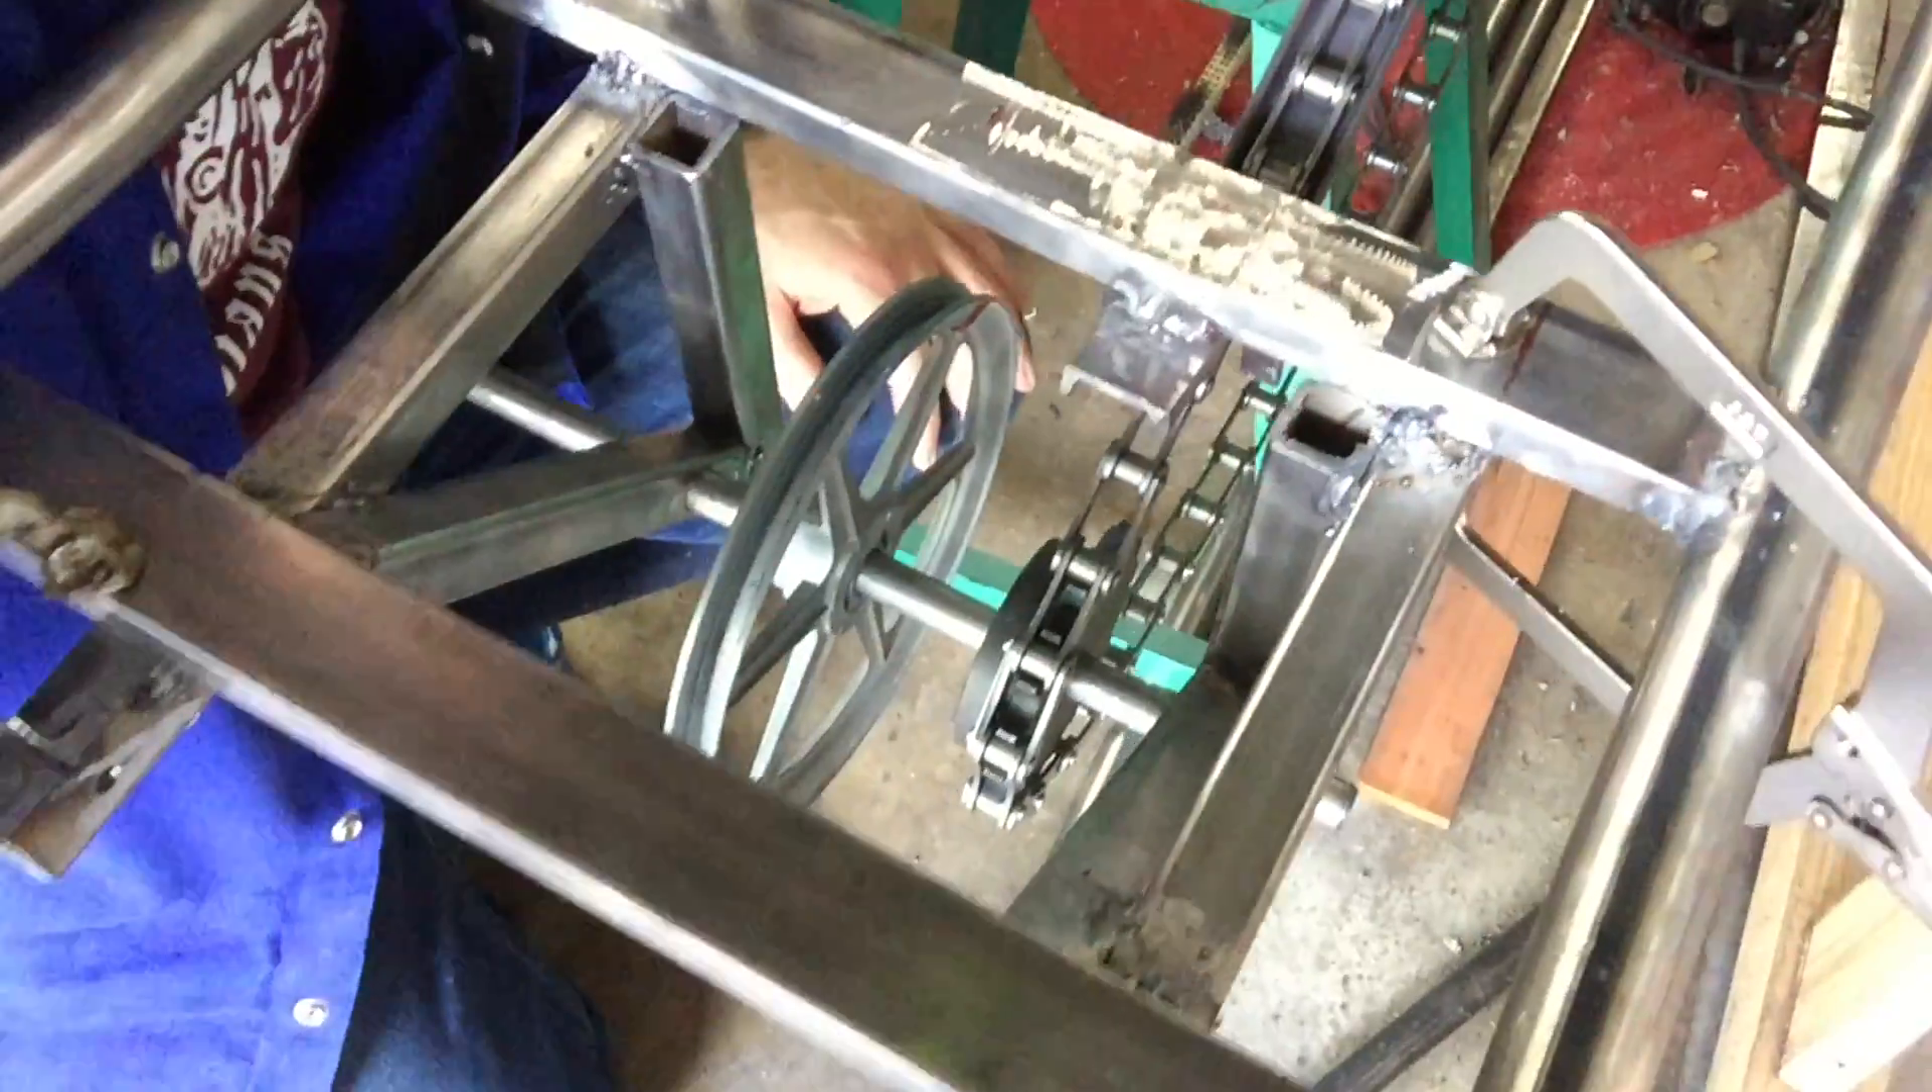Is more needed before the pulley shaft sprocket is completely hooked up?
No.